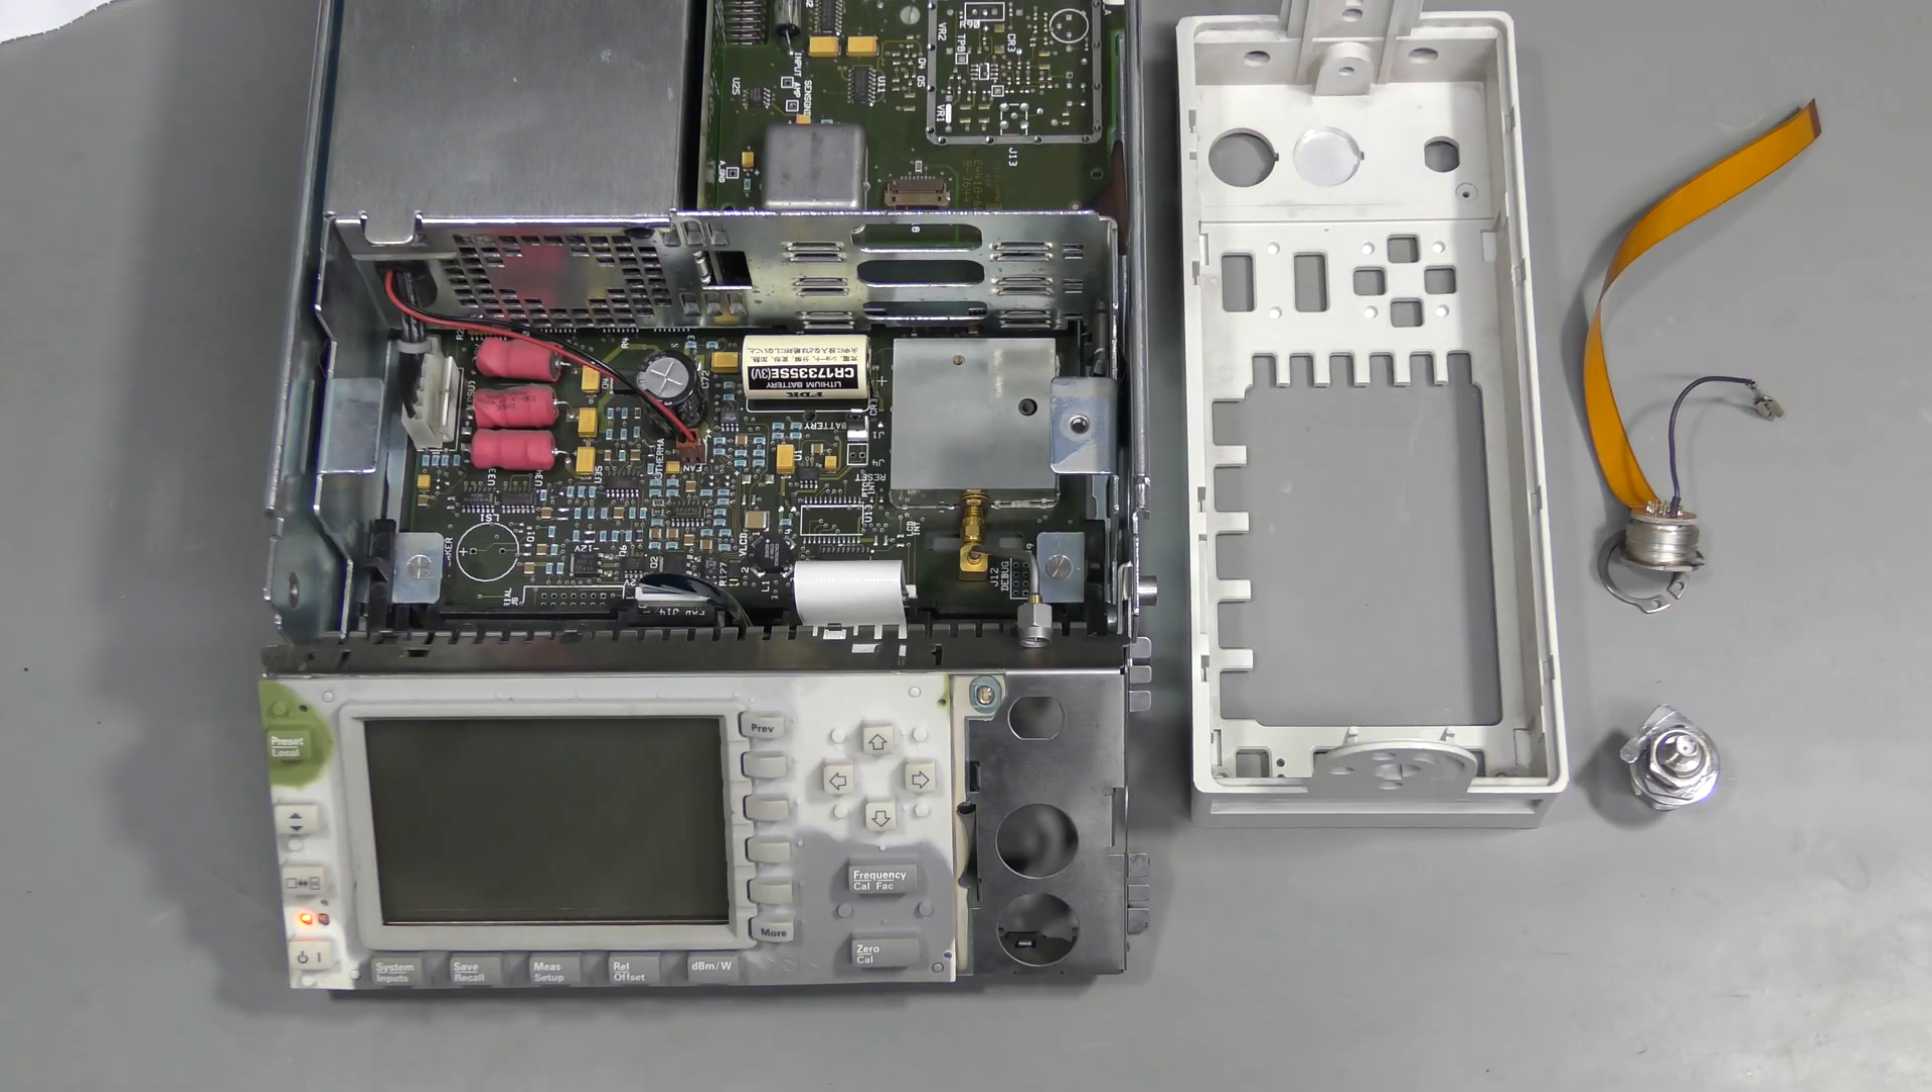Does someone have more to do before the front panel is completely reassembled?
Yes.